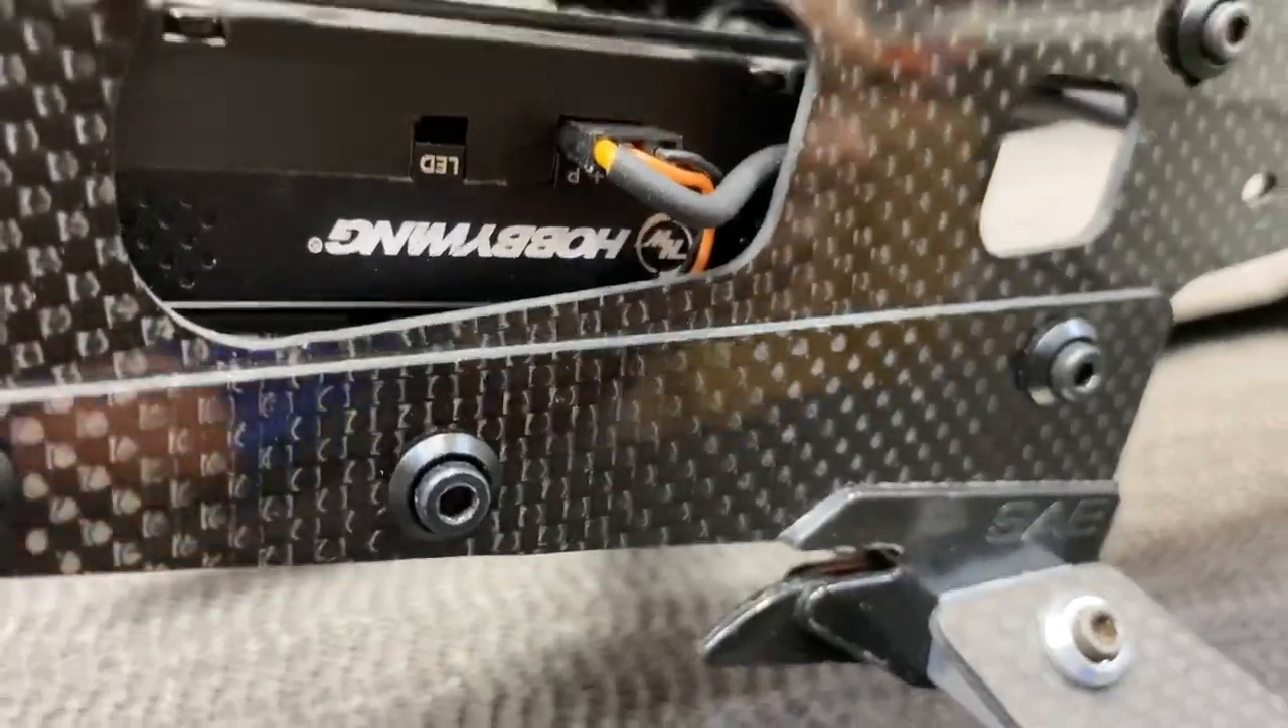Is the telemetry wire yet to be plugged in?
No.